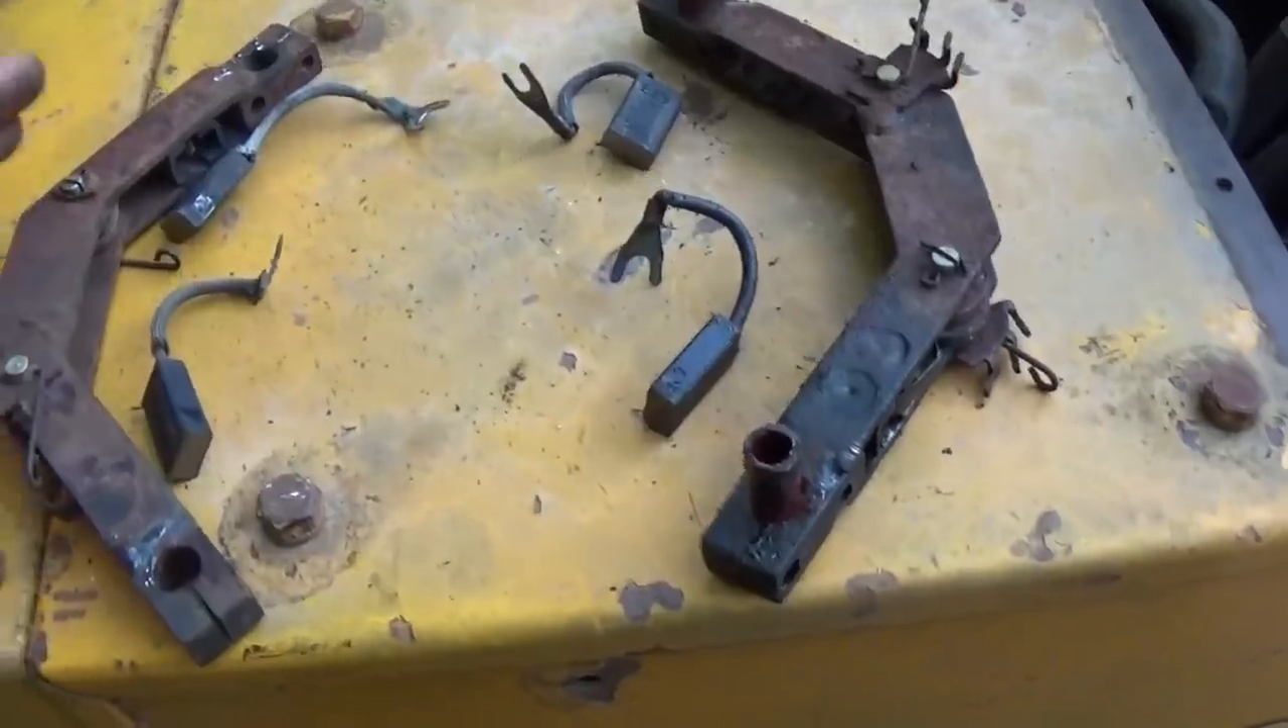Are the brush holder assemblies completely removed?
Yes.